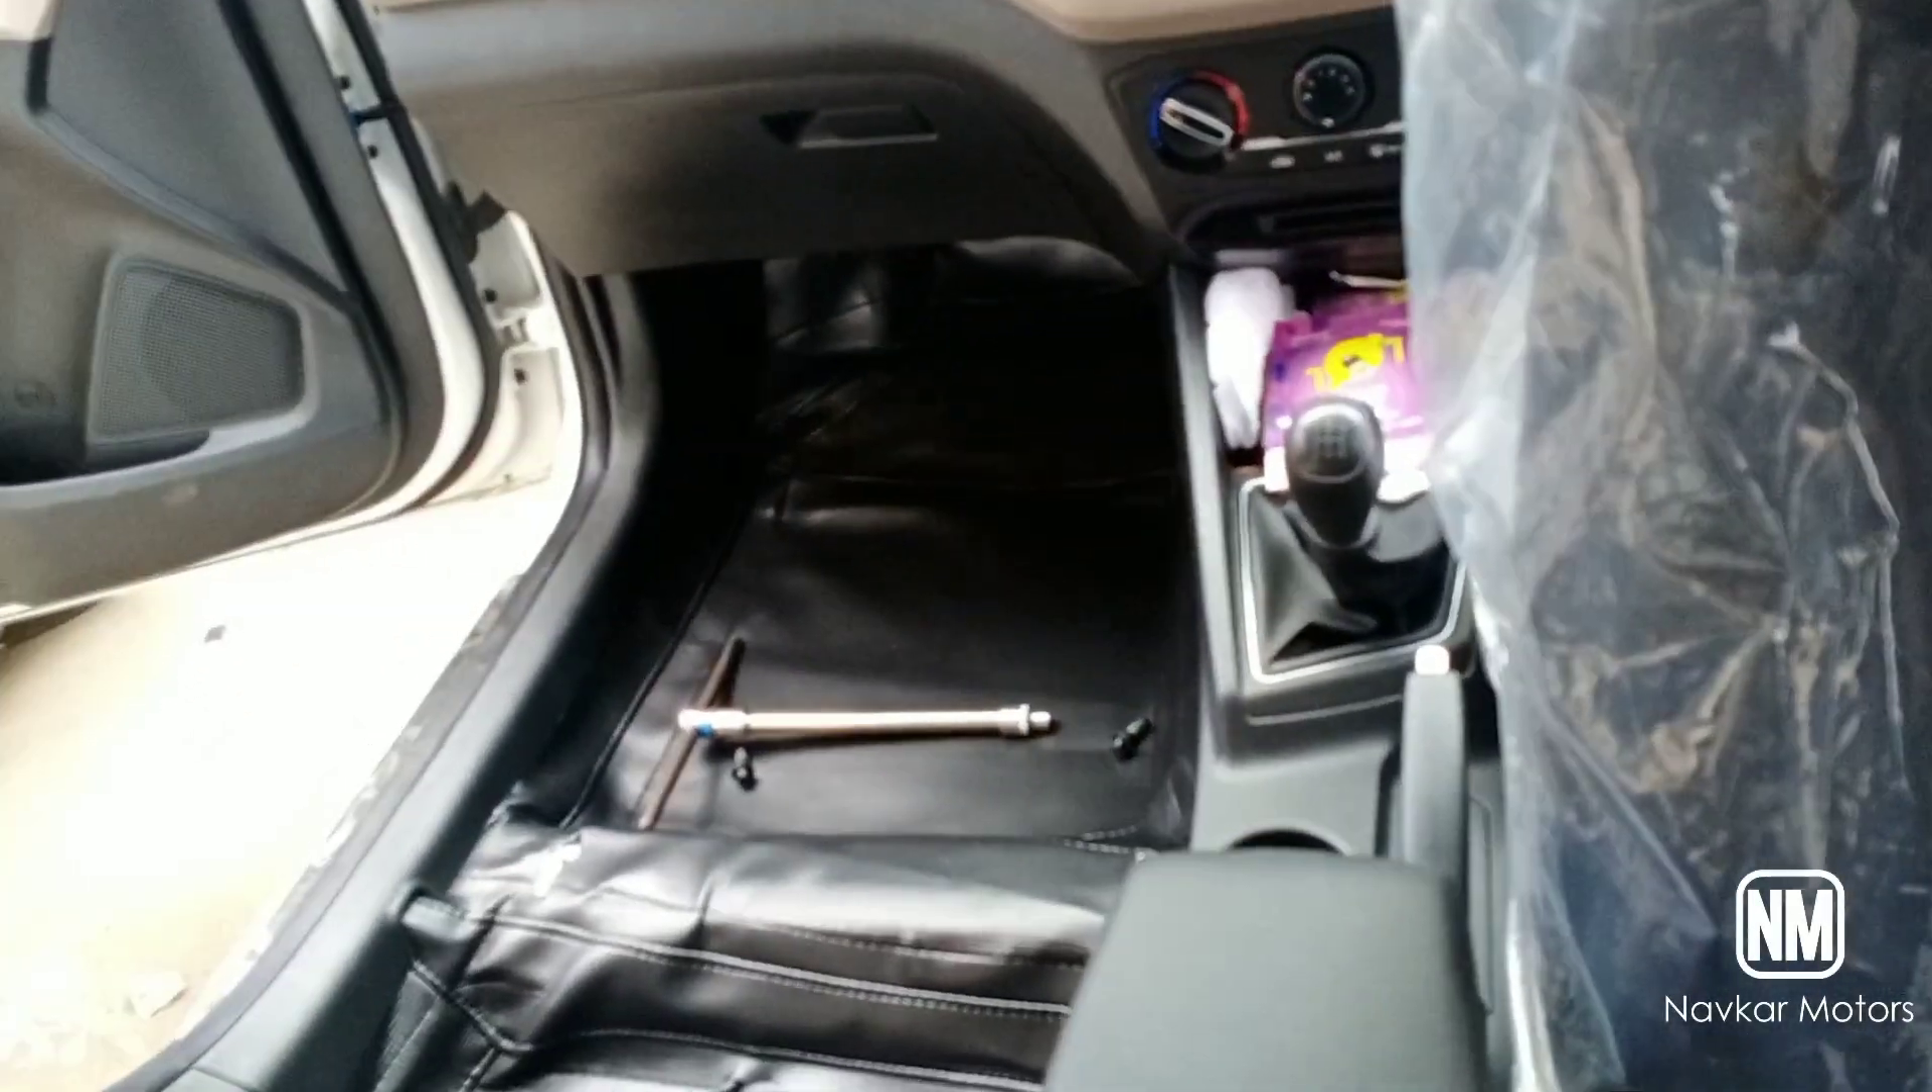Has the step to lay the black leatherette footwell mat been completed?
Yes.